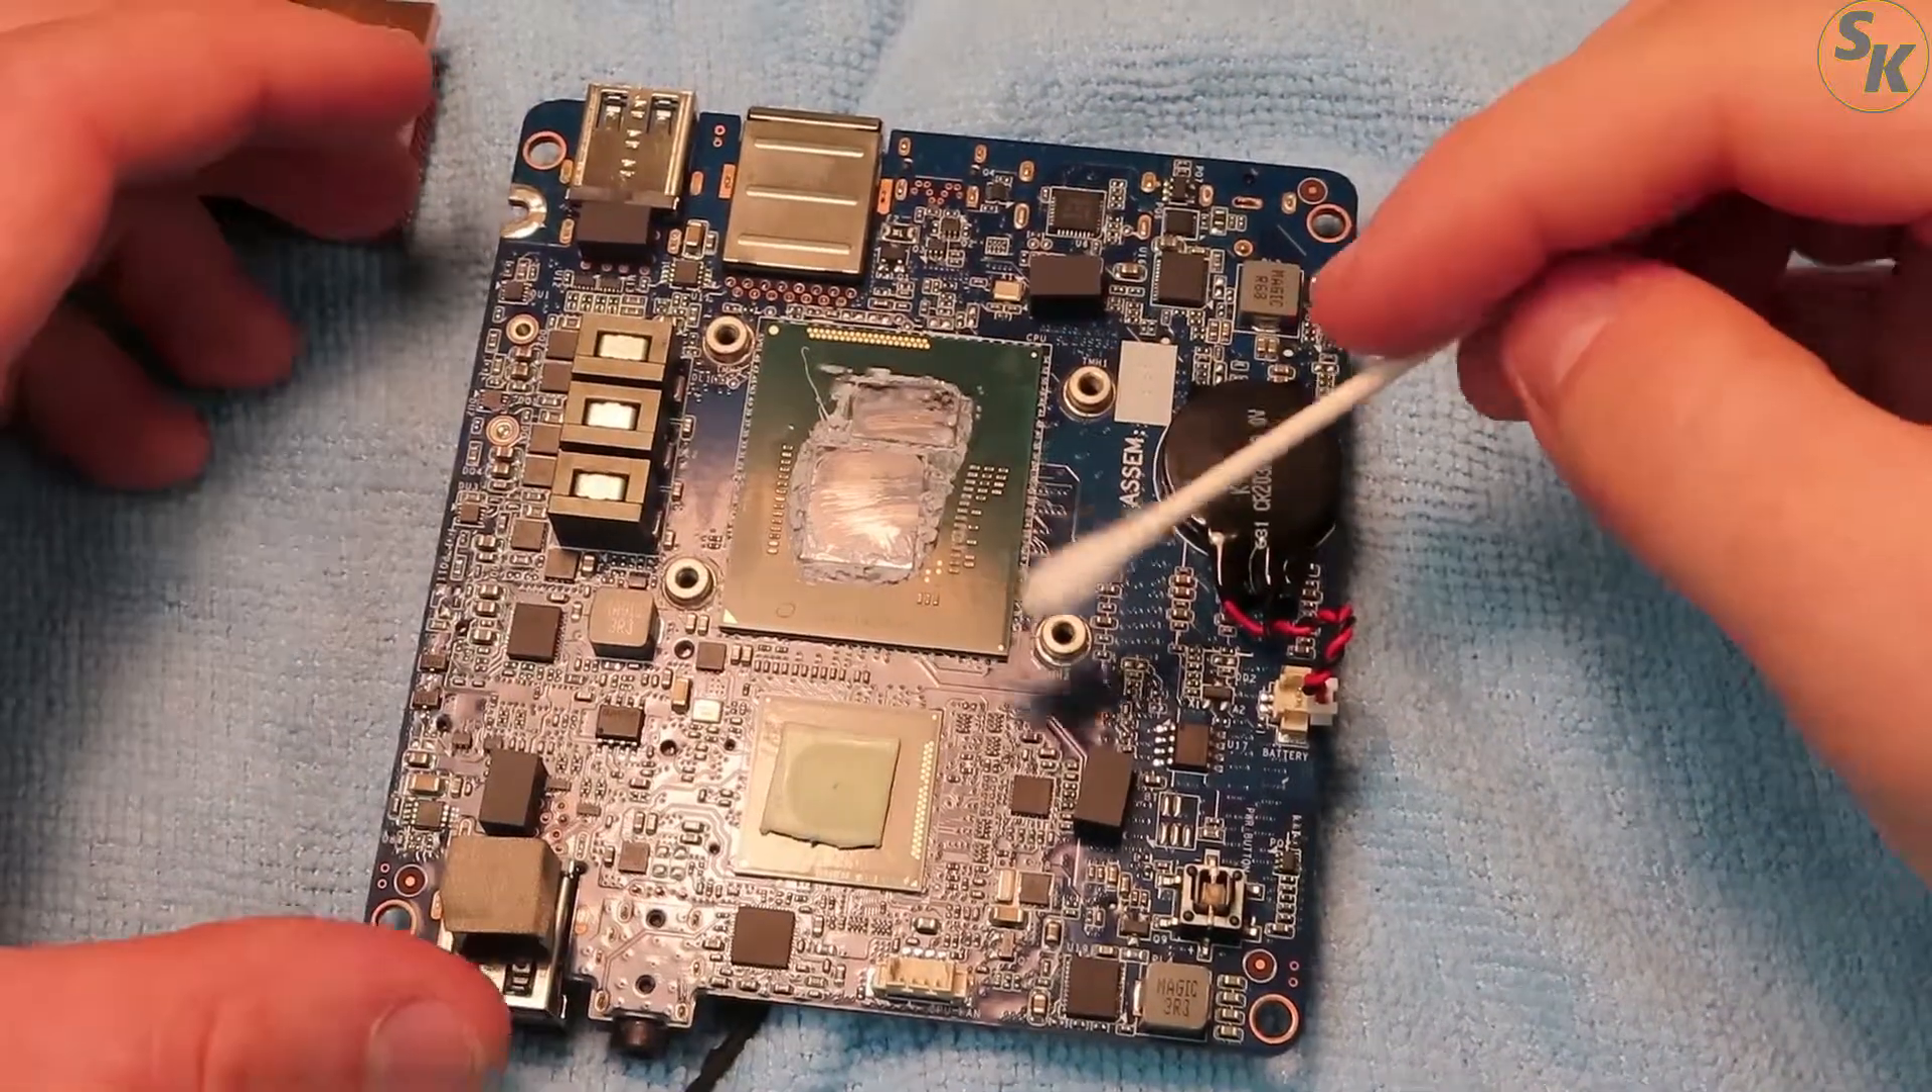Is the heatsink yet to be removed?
No.